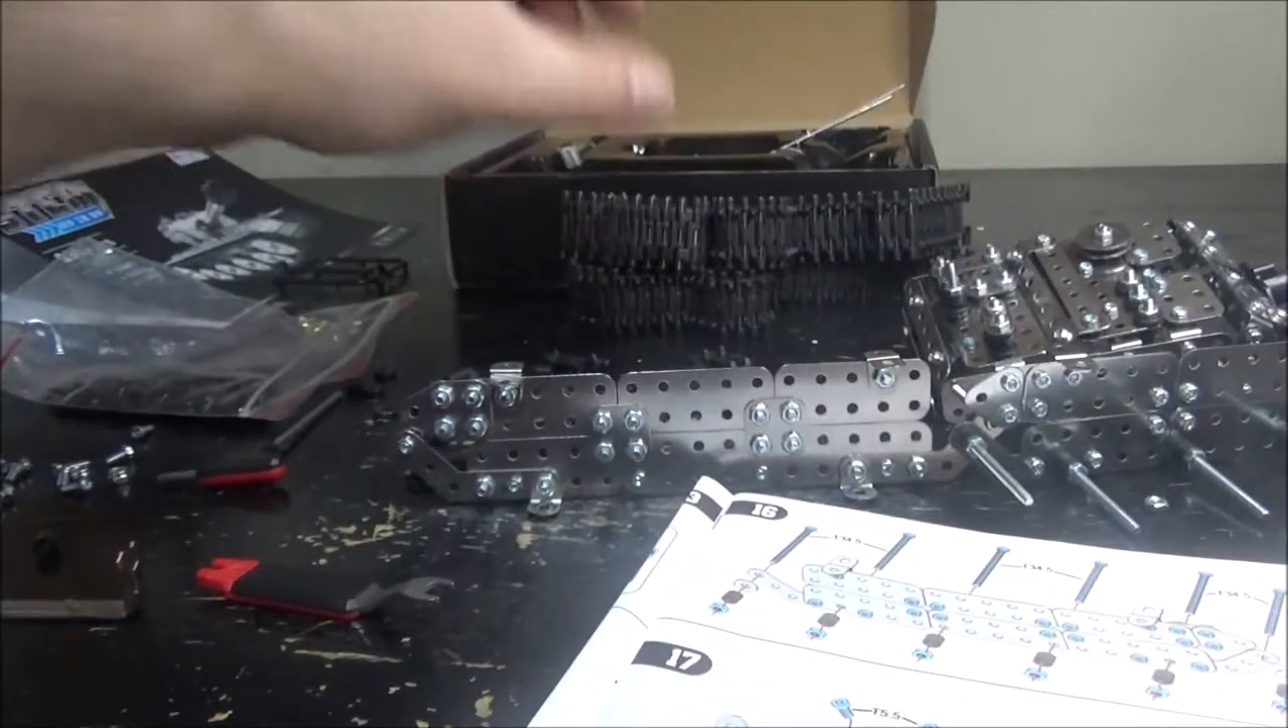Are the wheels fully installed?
No.